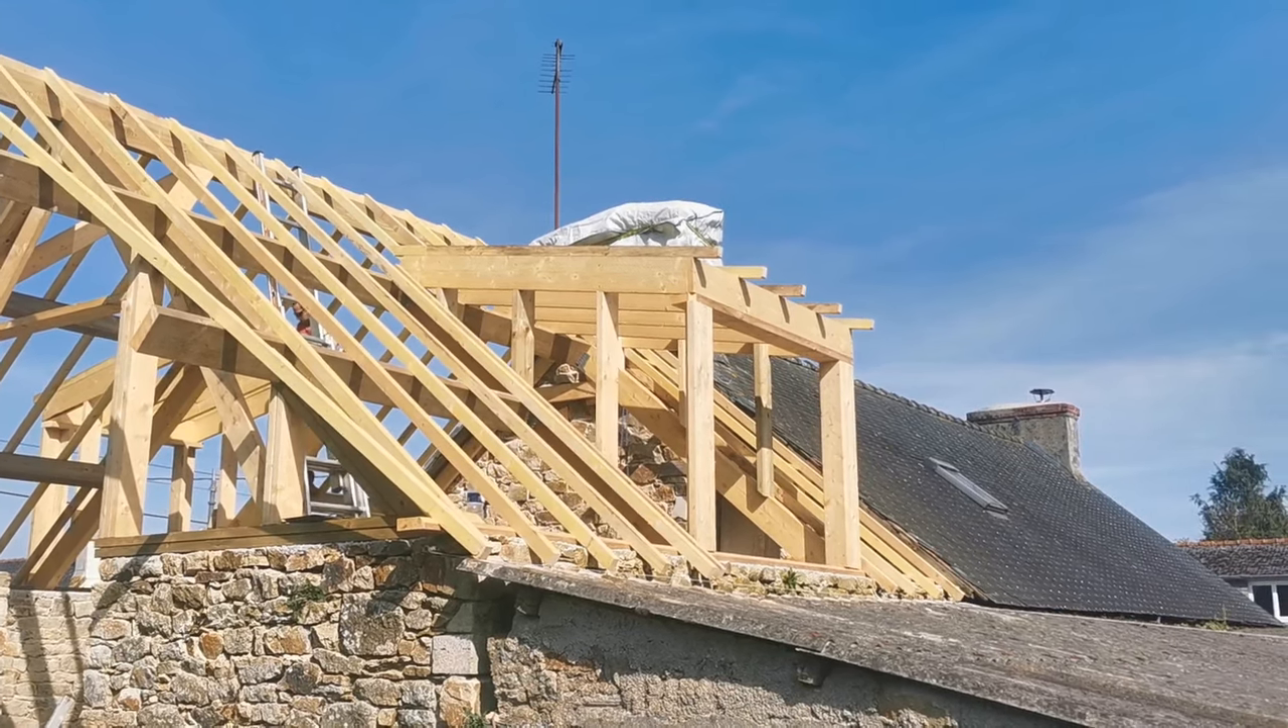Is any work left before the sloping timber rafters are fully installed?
No.